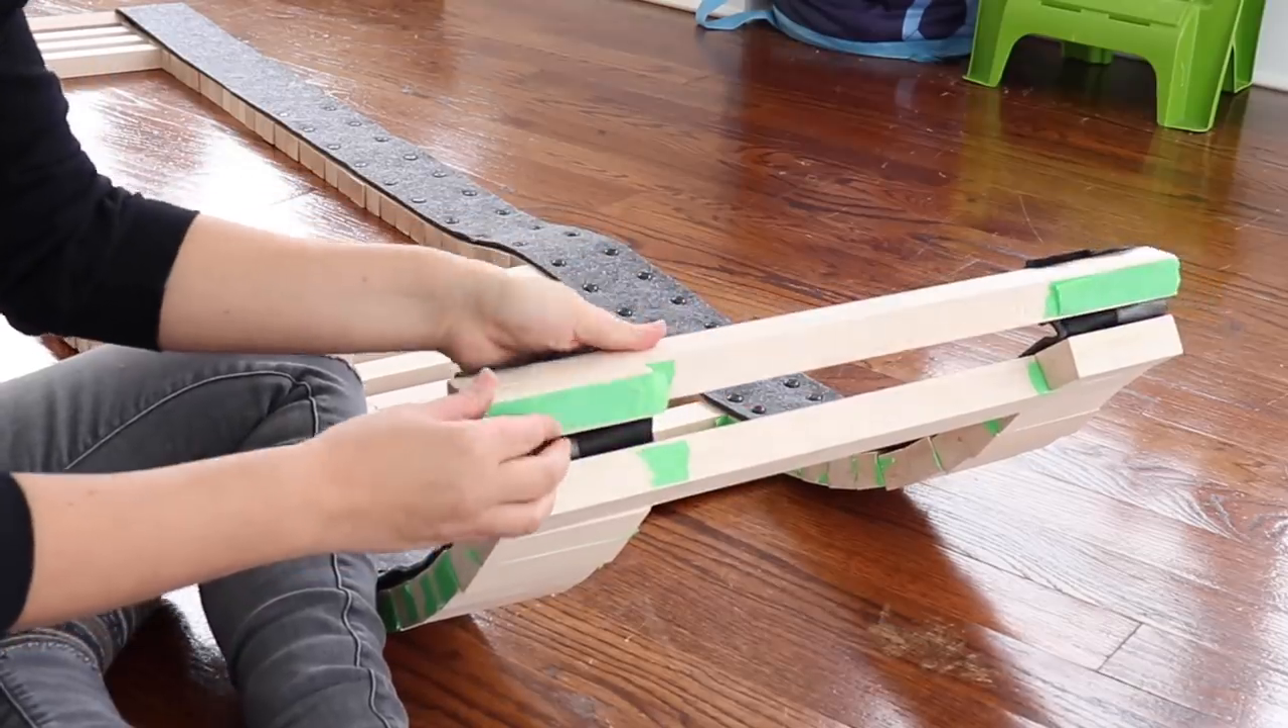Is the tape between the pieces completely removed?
No.